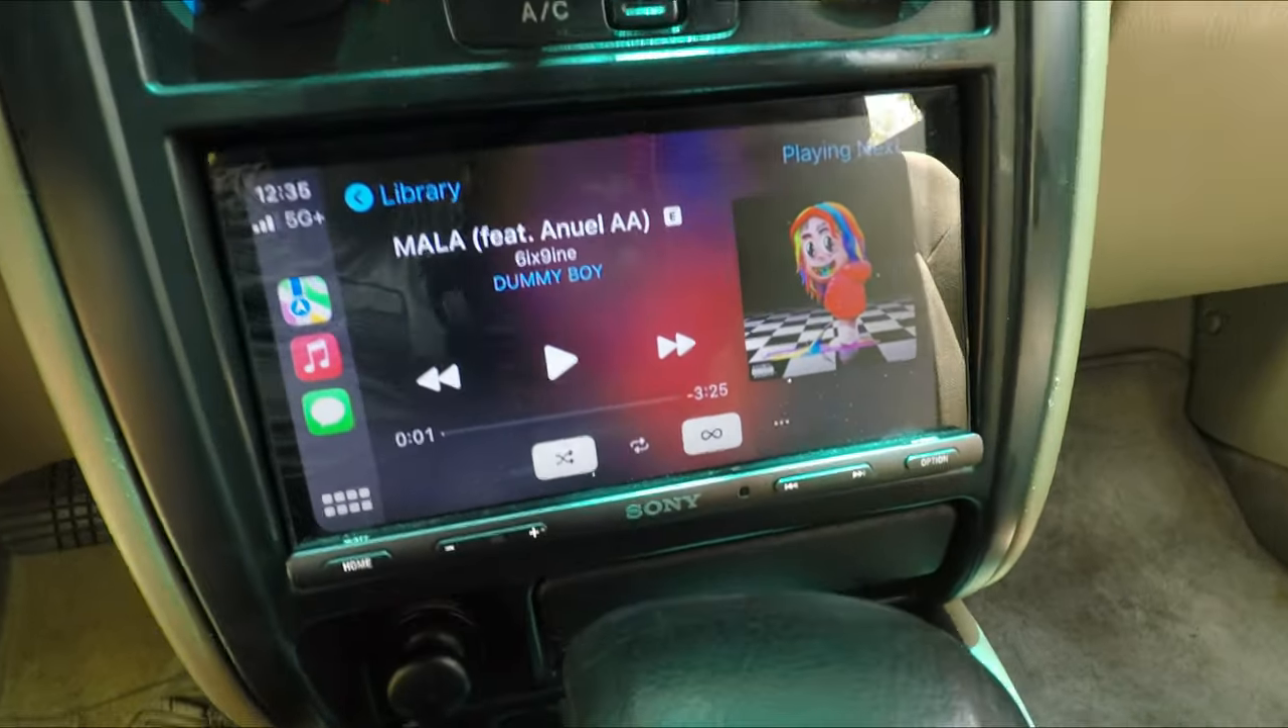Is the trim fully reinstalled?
Yes.